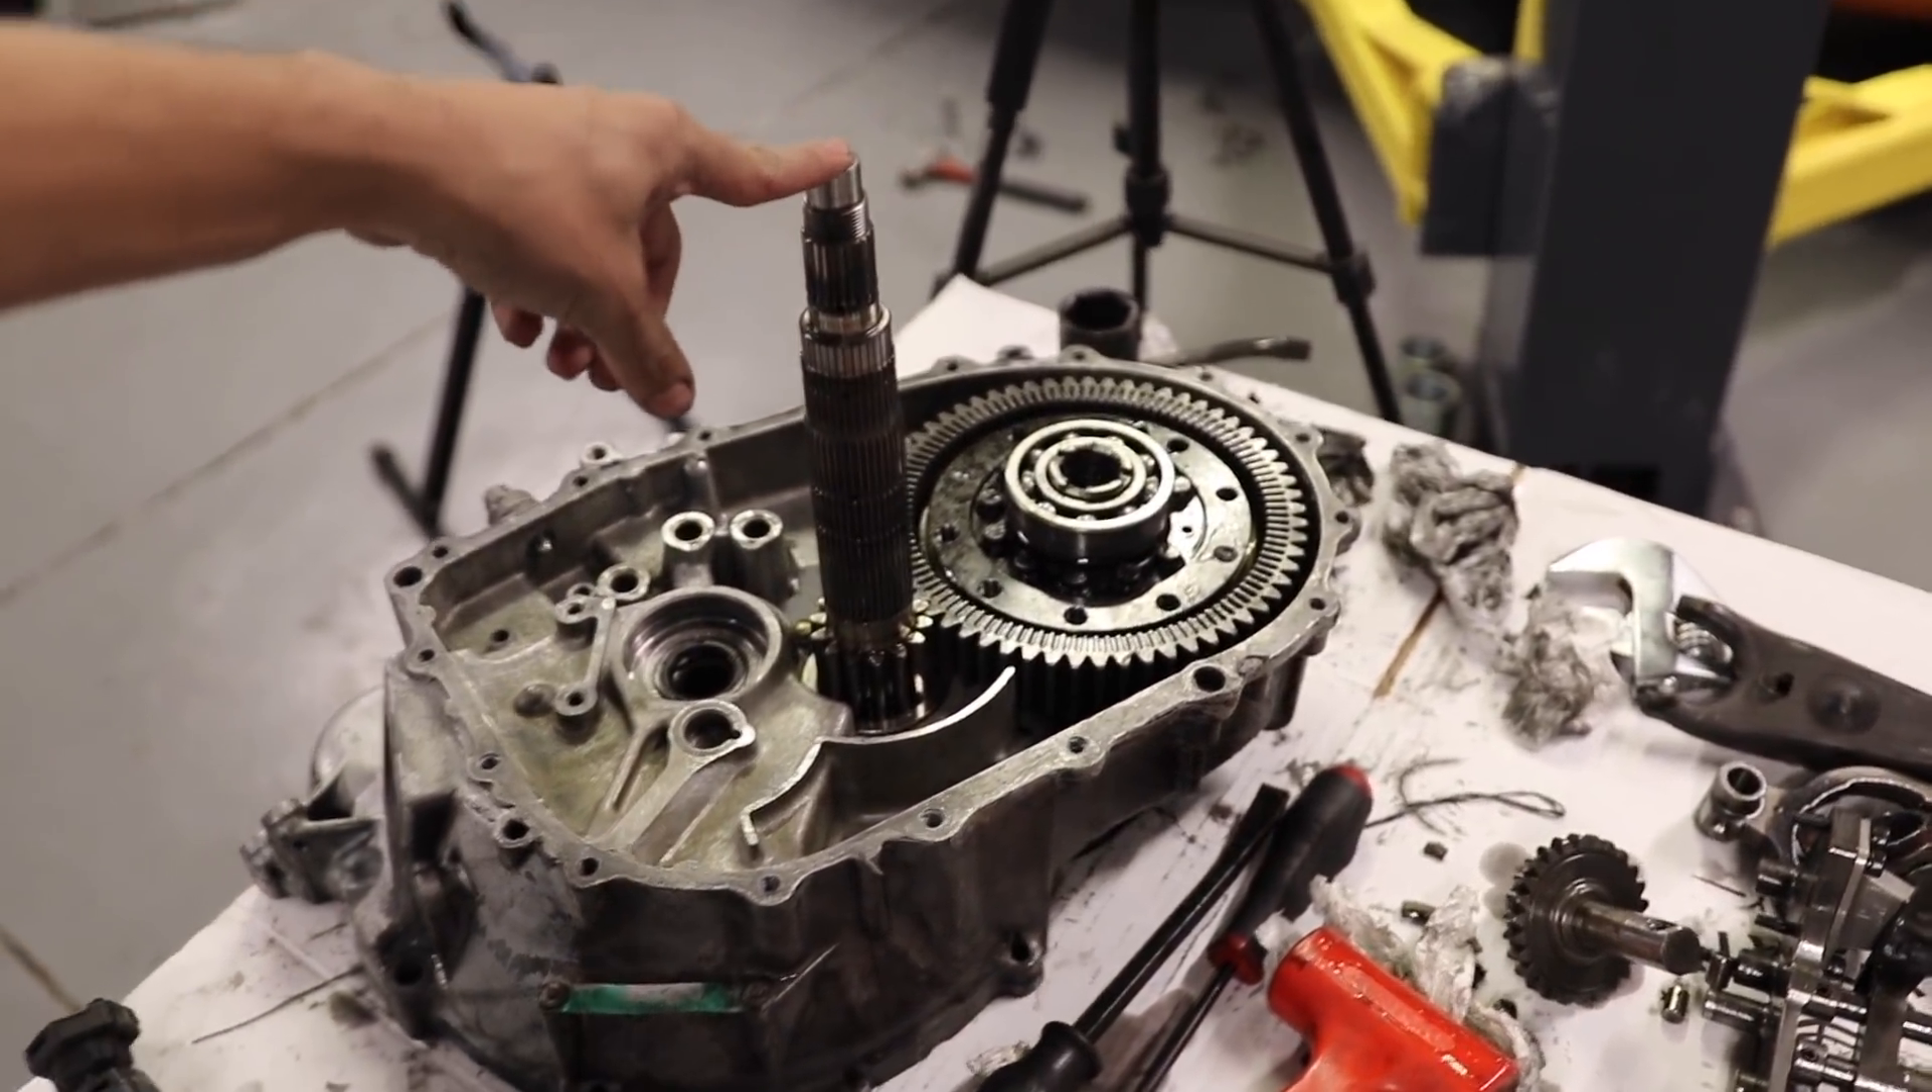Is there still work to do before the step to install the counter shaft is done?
No.